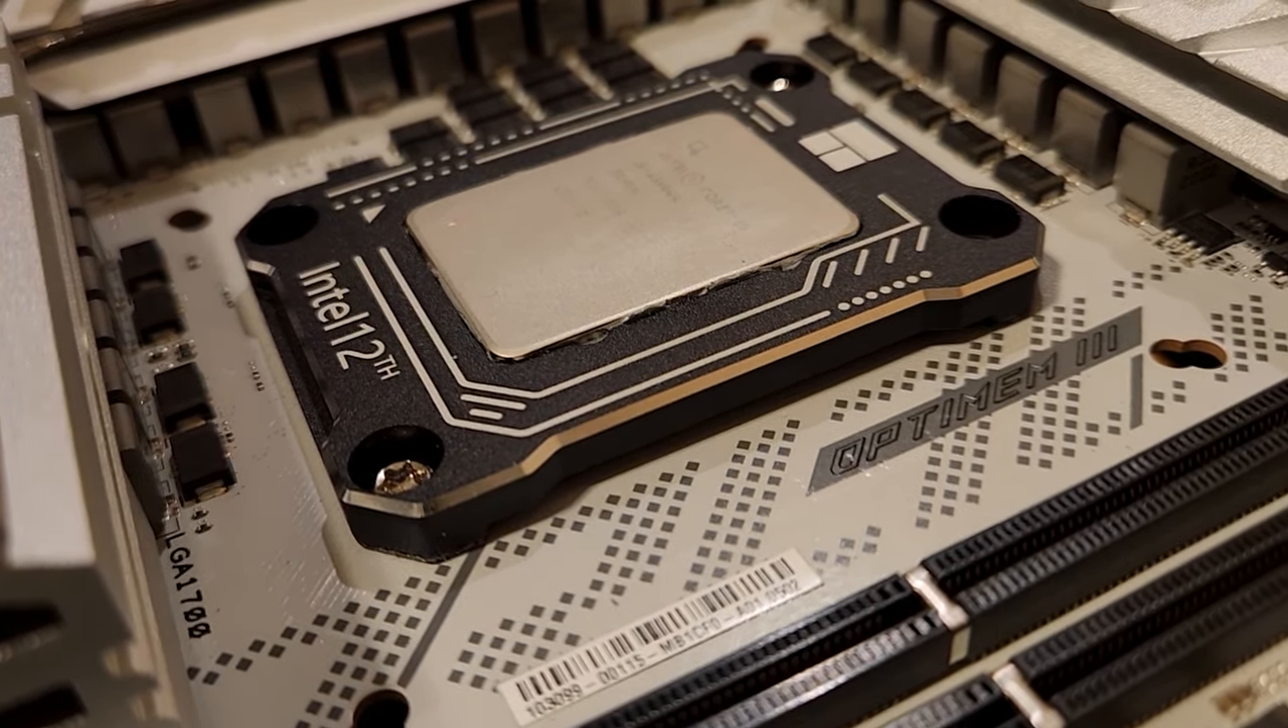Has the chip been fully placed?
Yes.